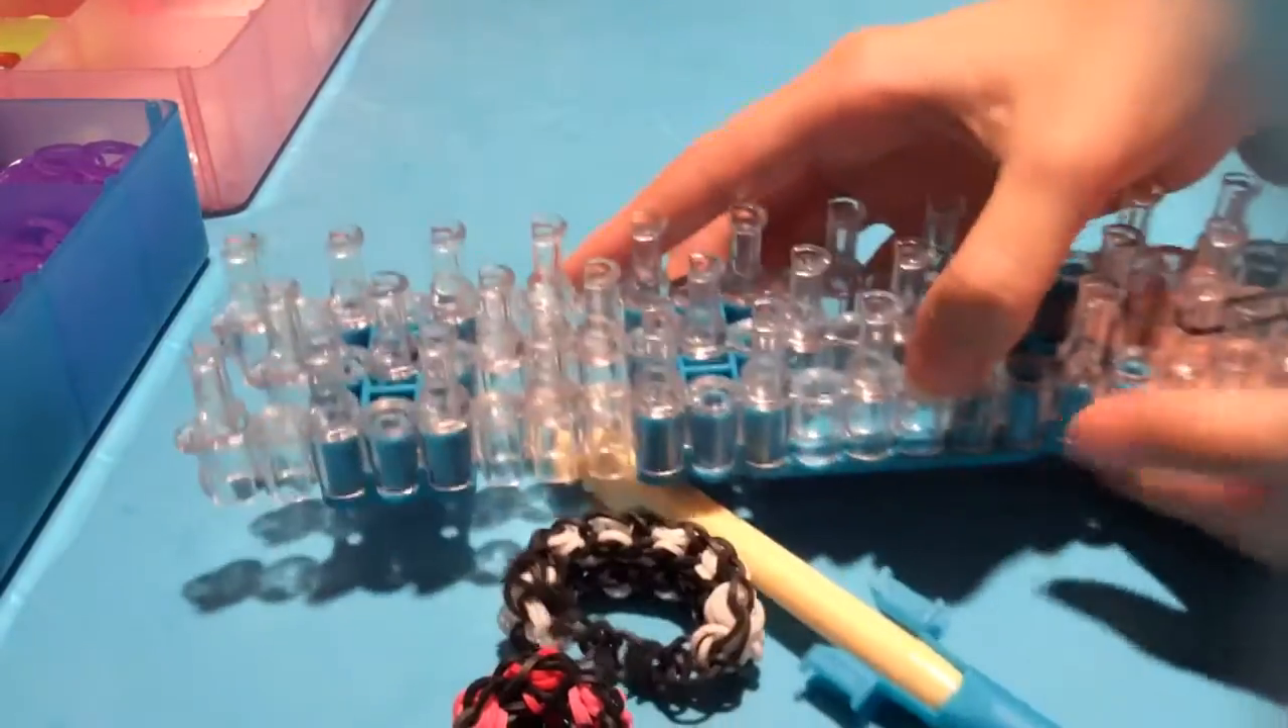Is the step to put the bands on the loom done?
No.